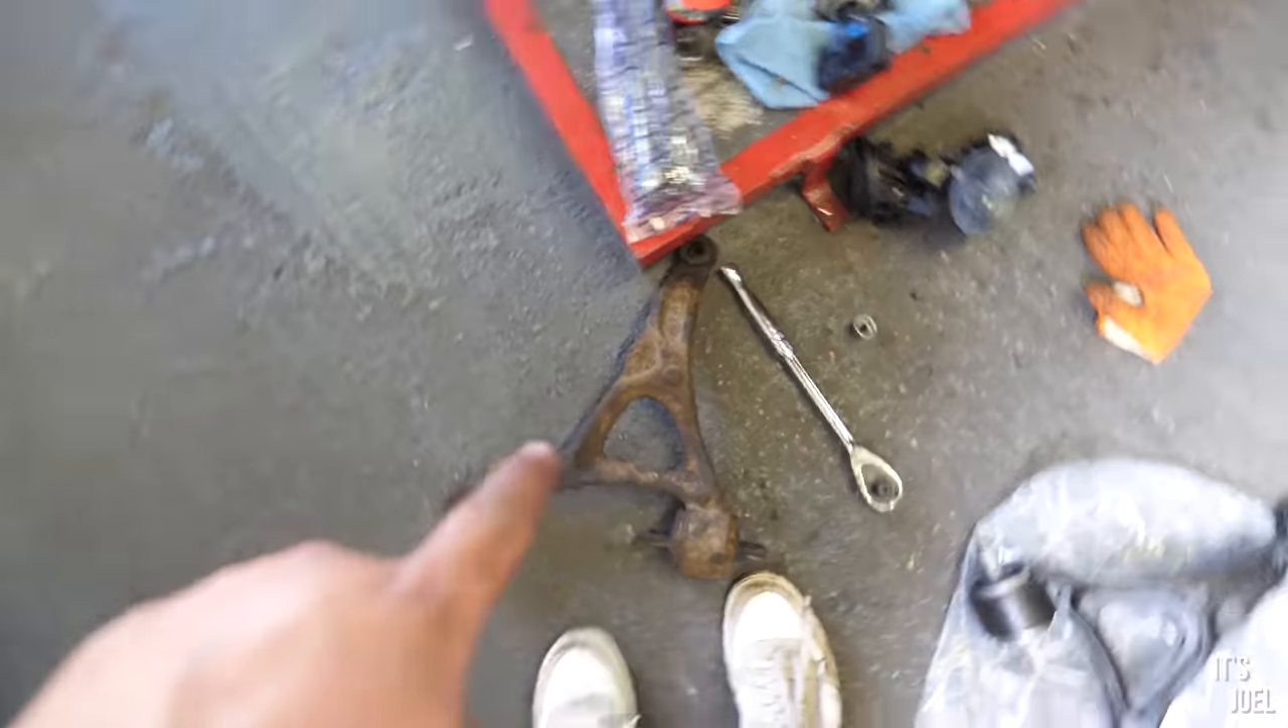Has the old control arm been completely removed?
Yes.